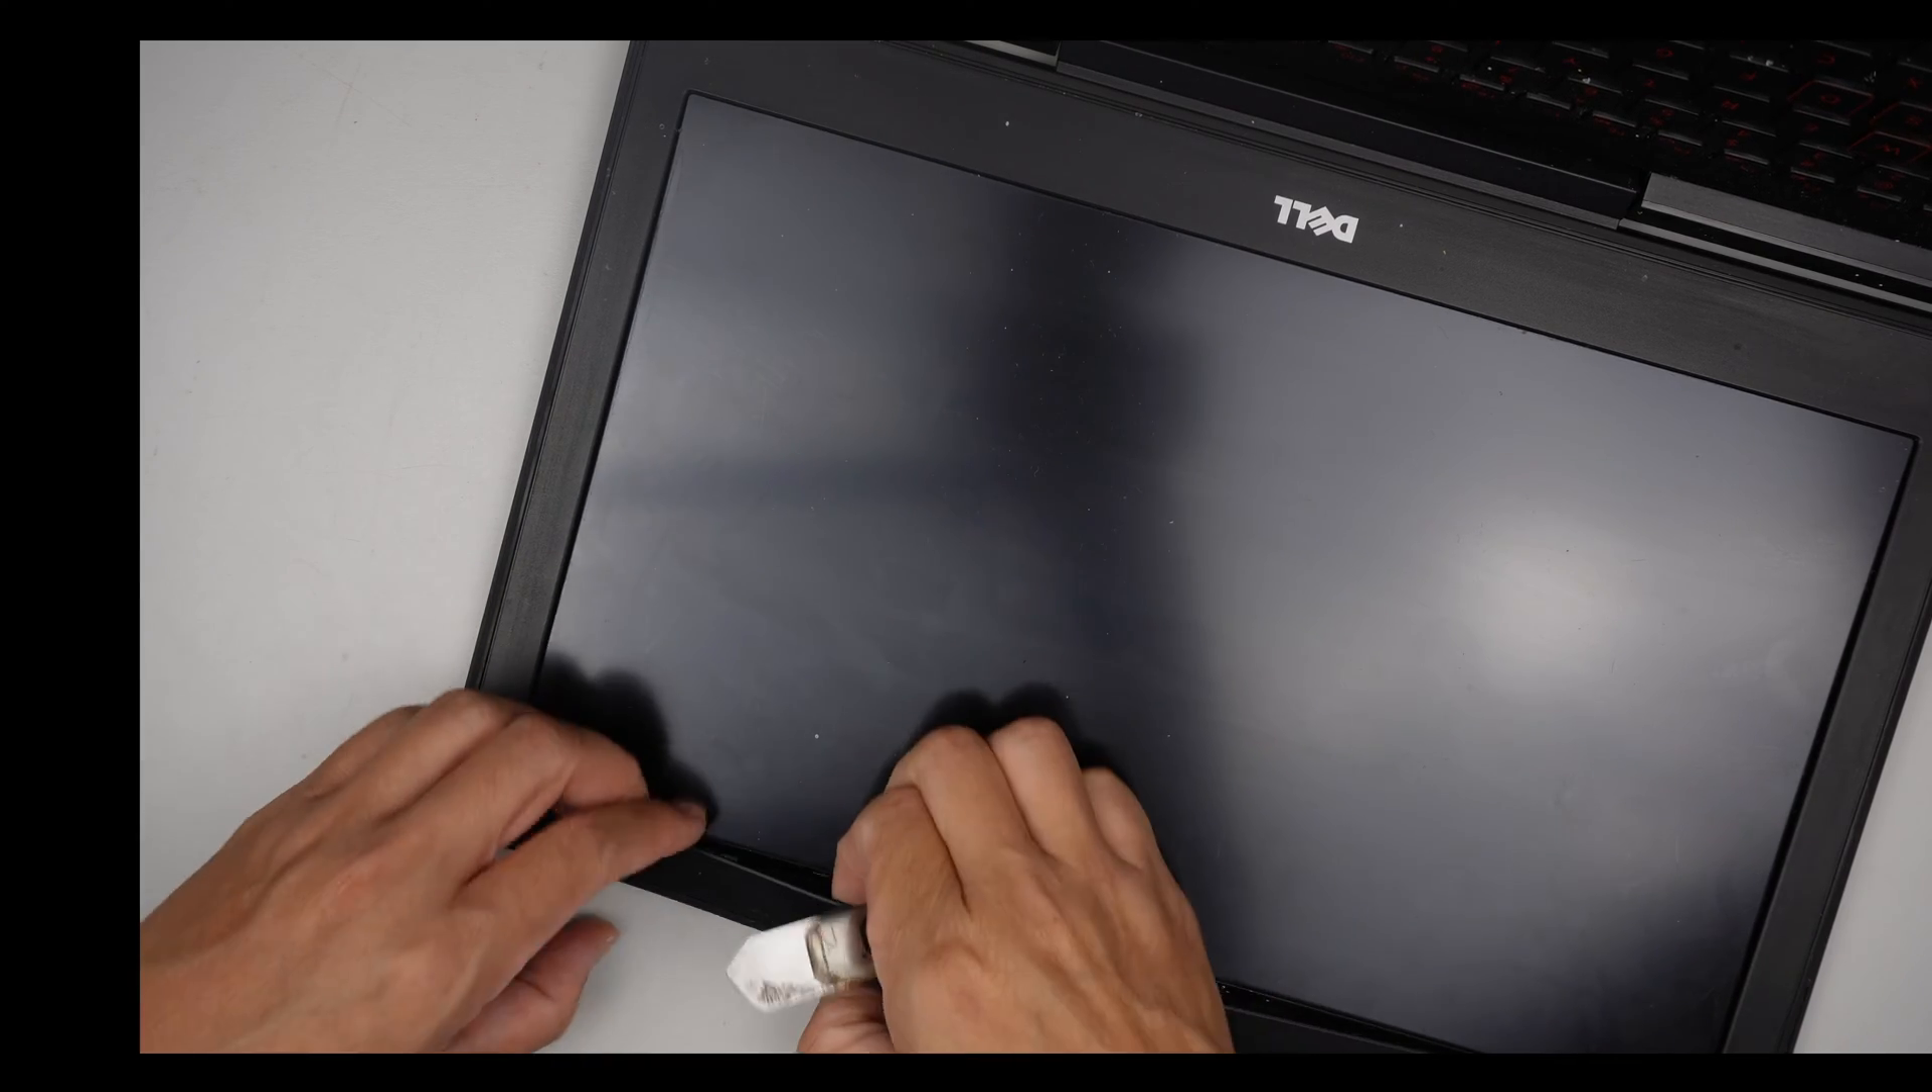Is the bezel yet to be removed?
Yes.